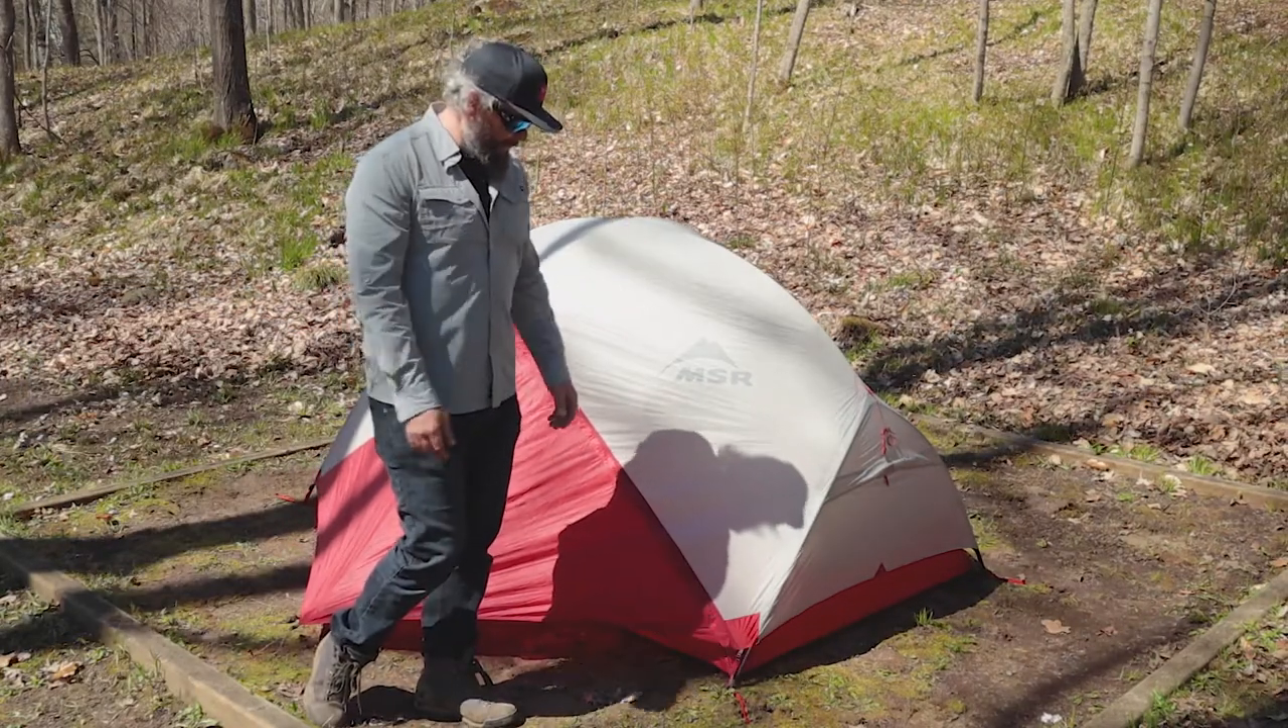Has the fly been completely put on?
Yes.